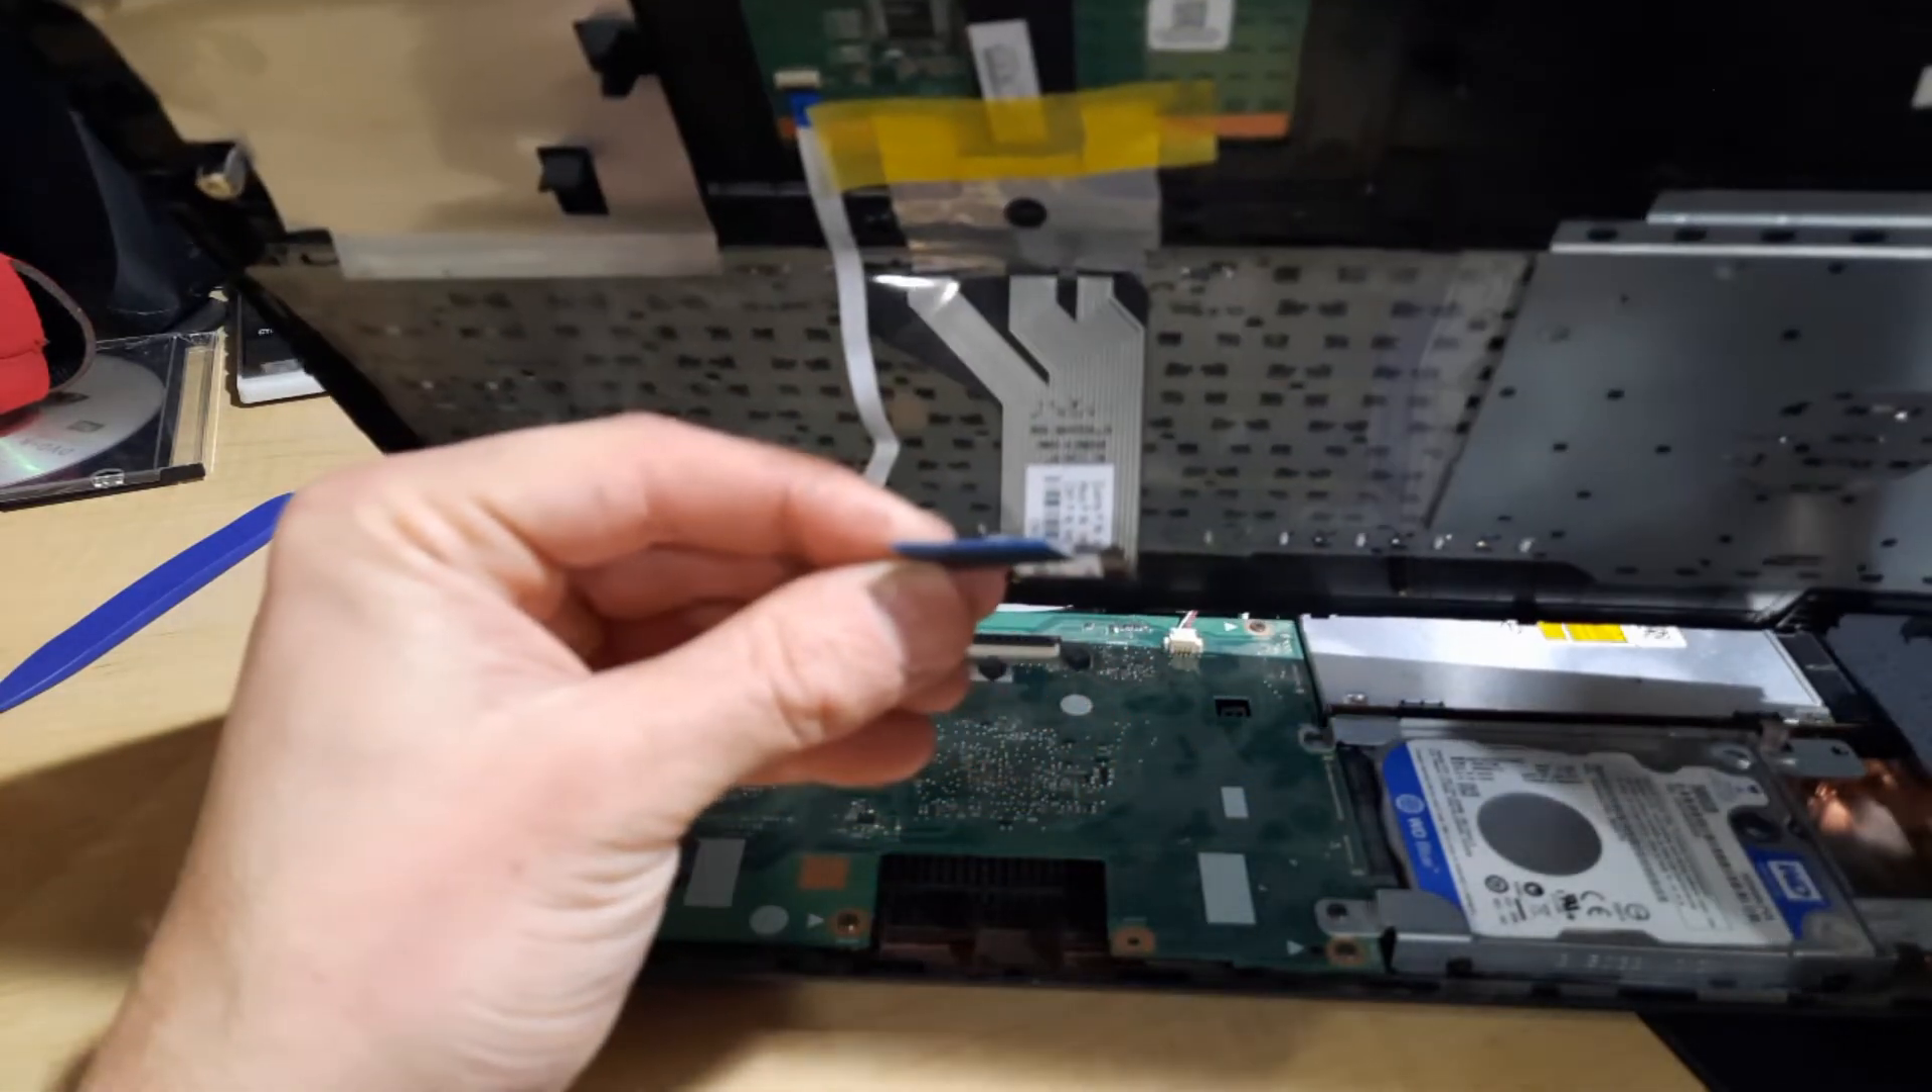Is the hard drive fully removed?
No.